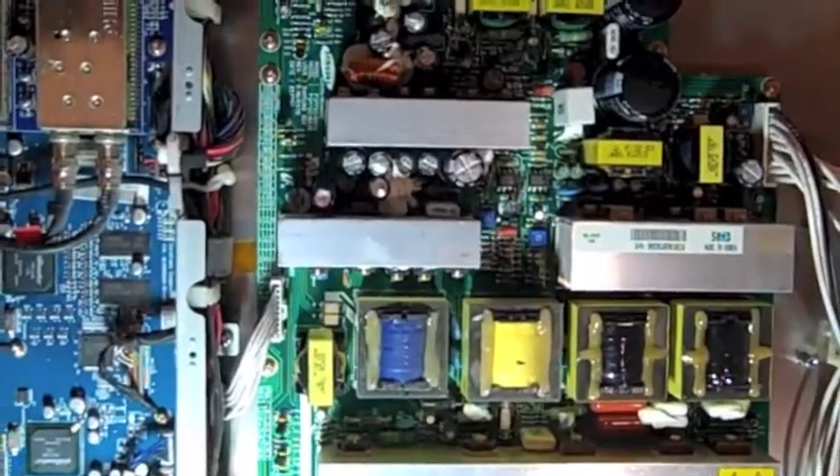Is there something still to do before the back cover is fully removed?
No.